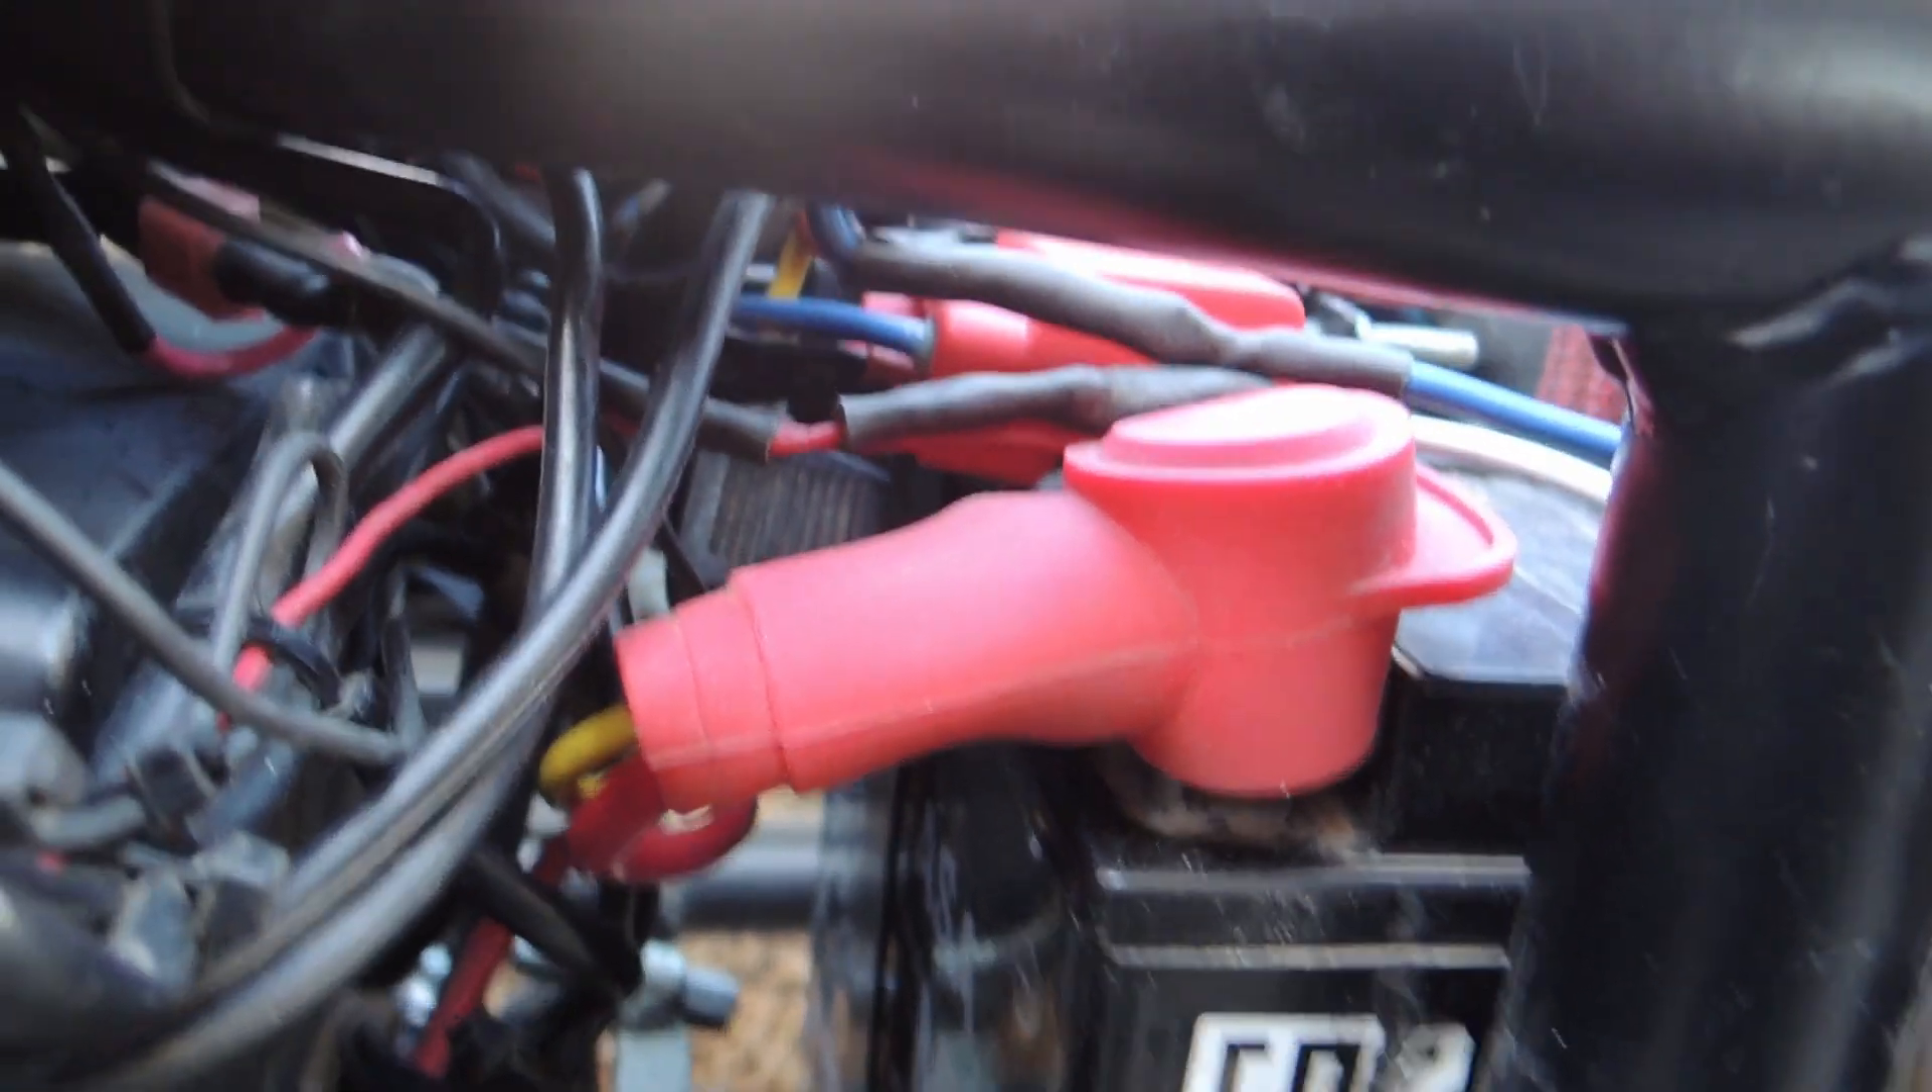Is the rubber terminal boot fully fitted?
Yes.